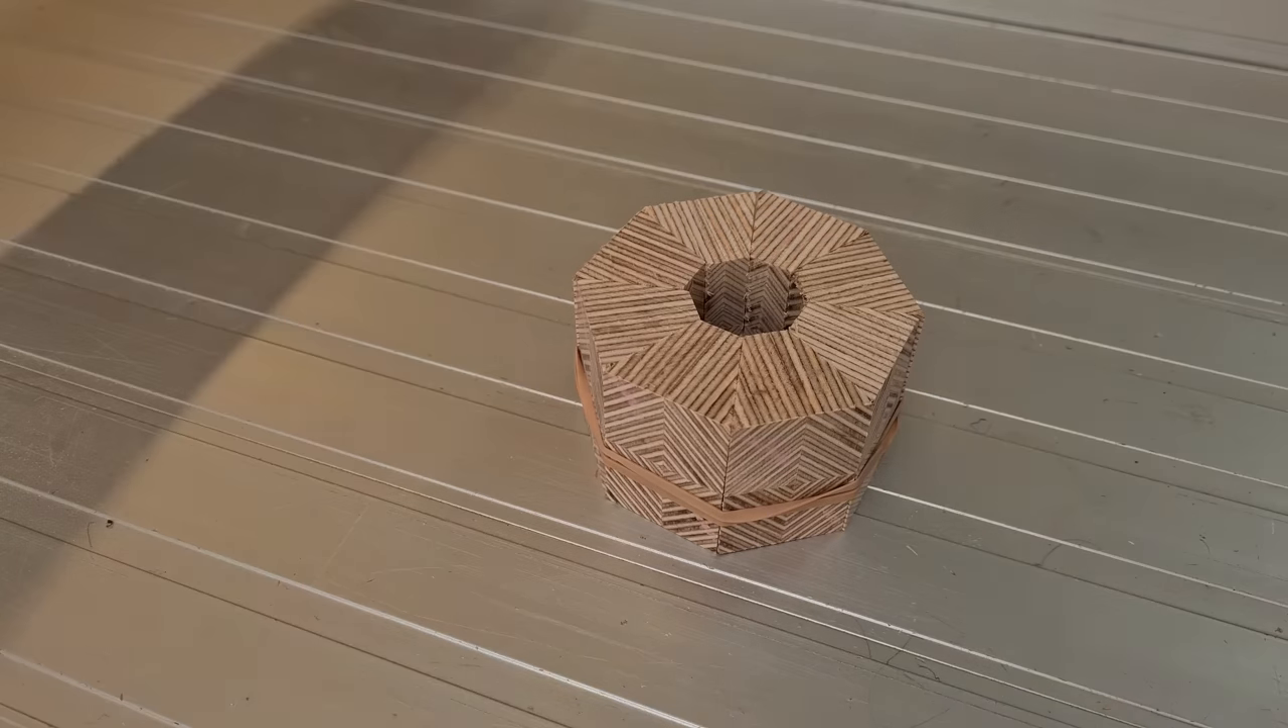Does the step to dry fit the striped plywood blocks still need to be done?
No.